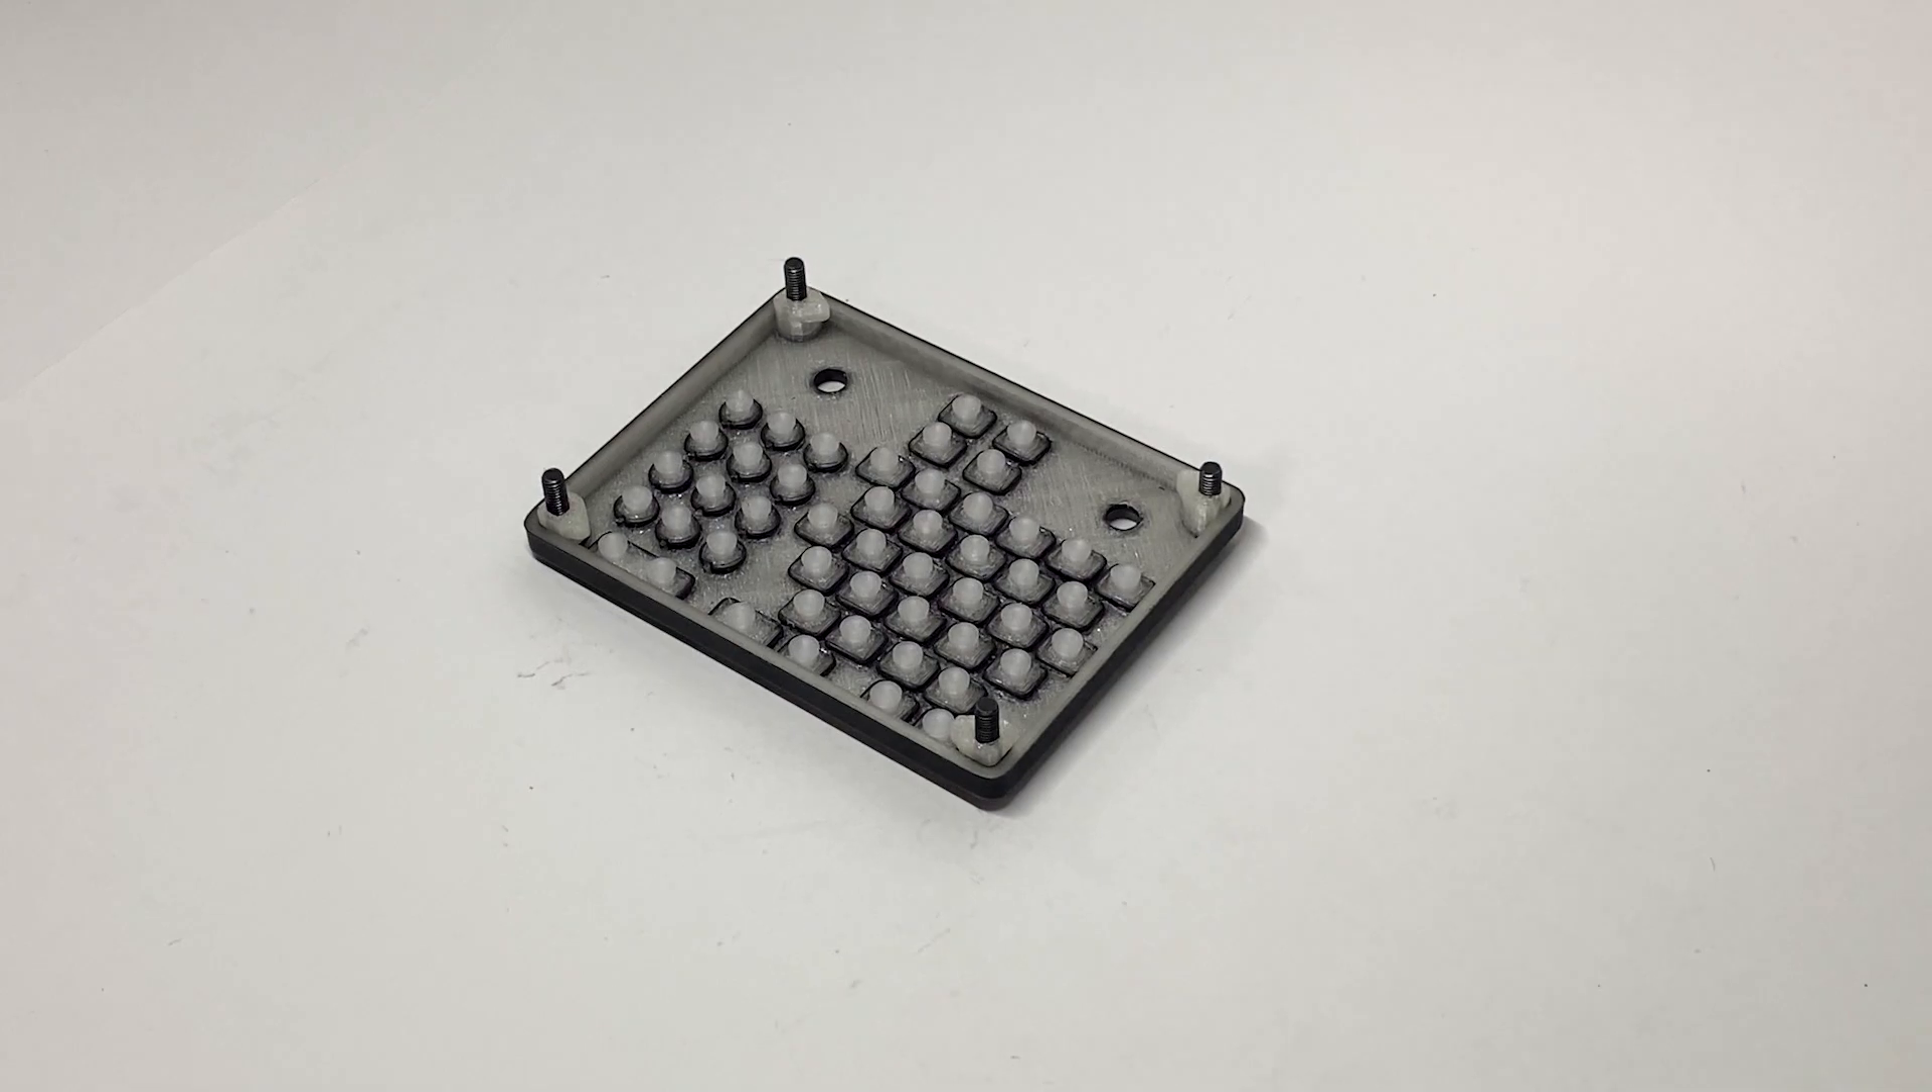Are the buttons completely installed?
Yes.